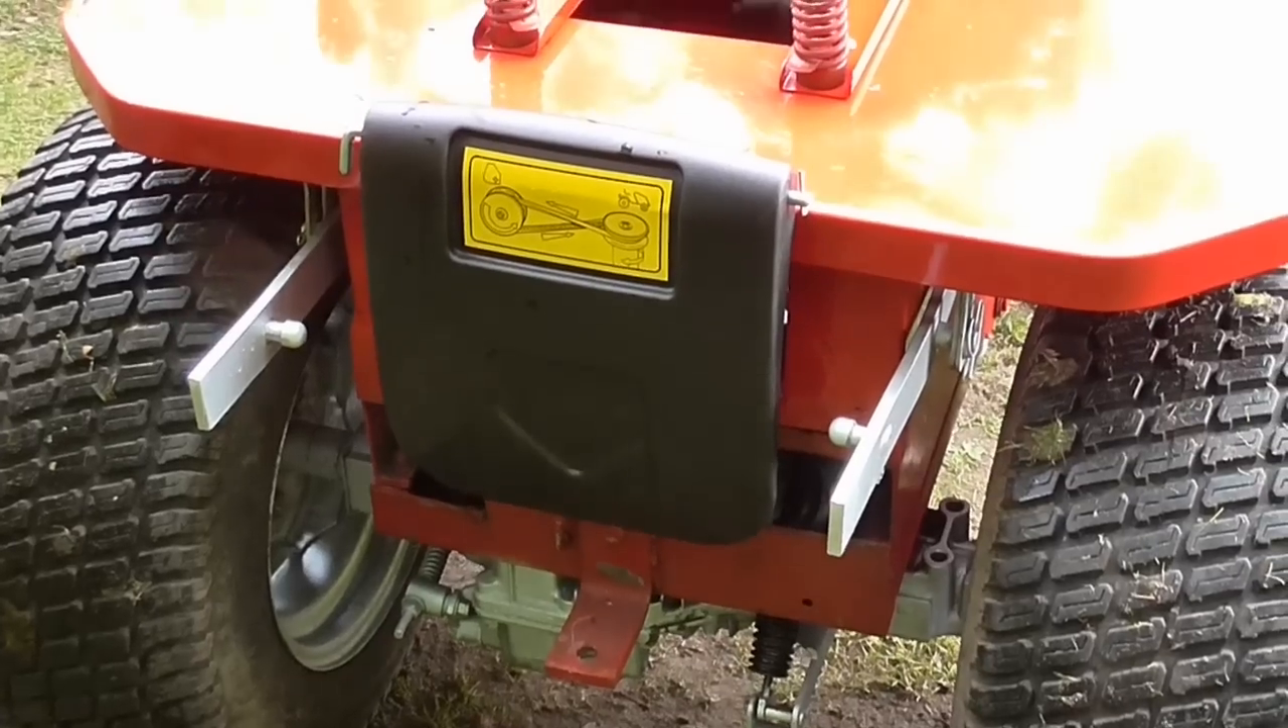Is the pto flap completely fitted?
Yes.